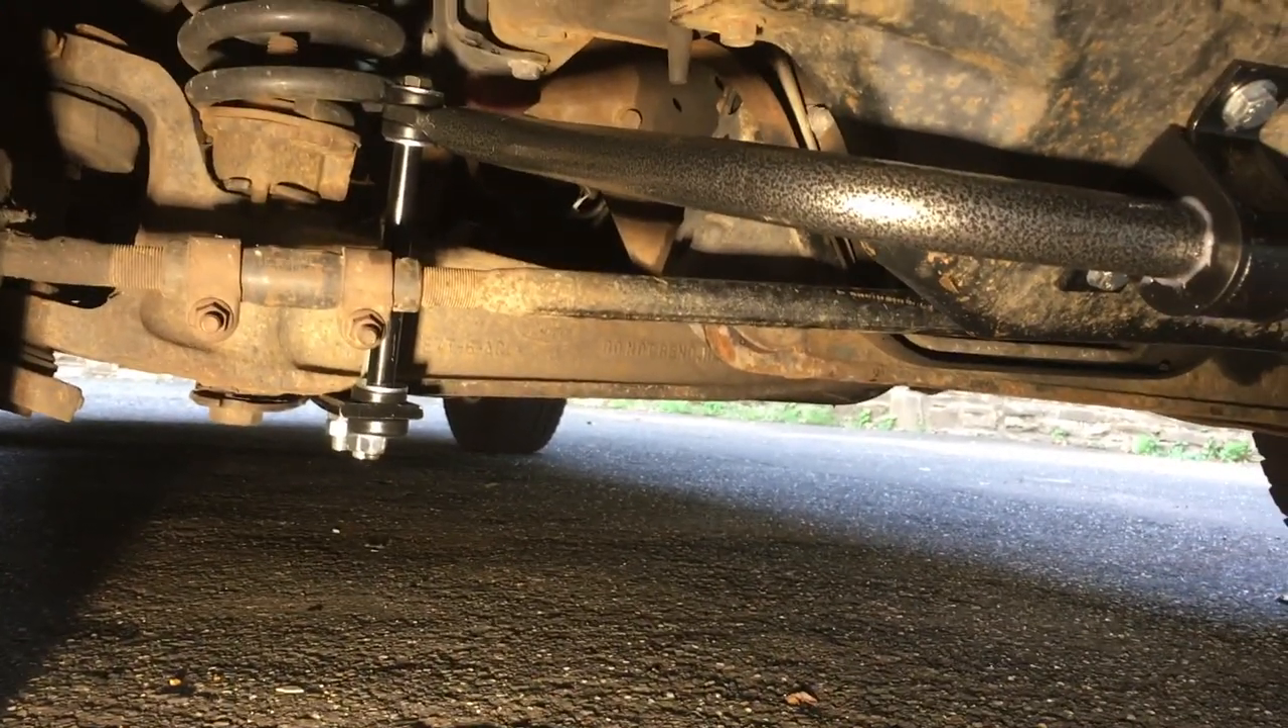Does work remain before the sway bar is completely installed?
No.